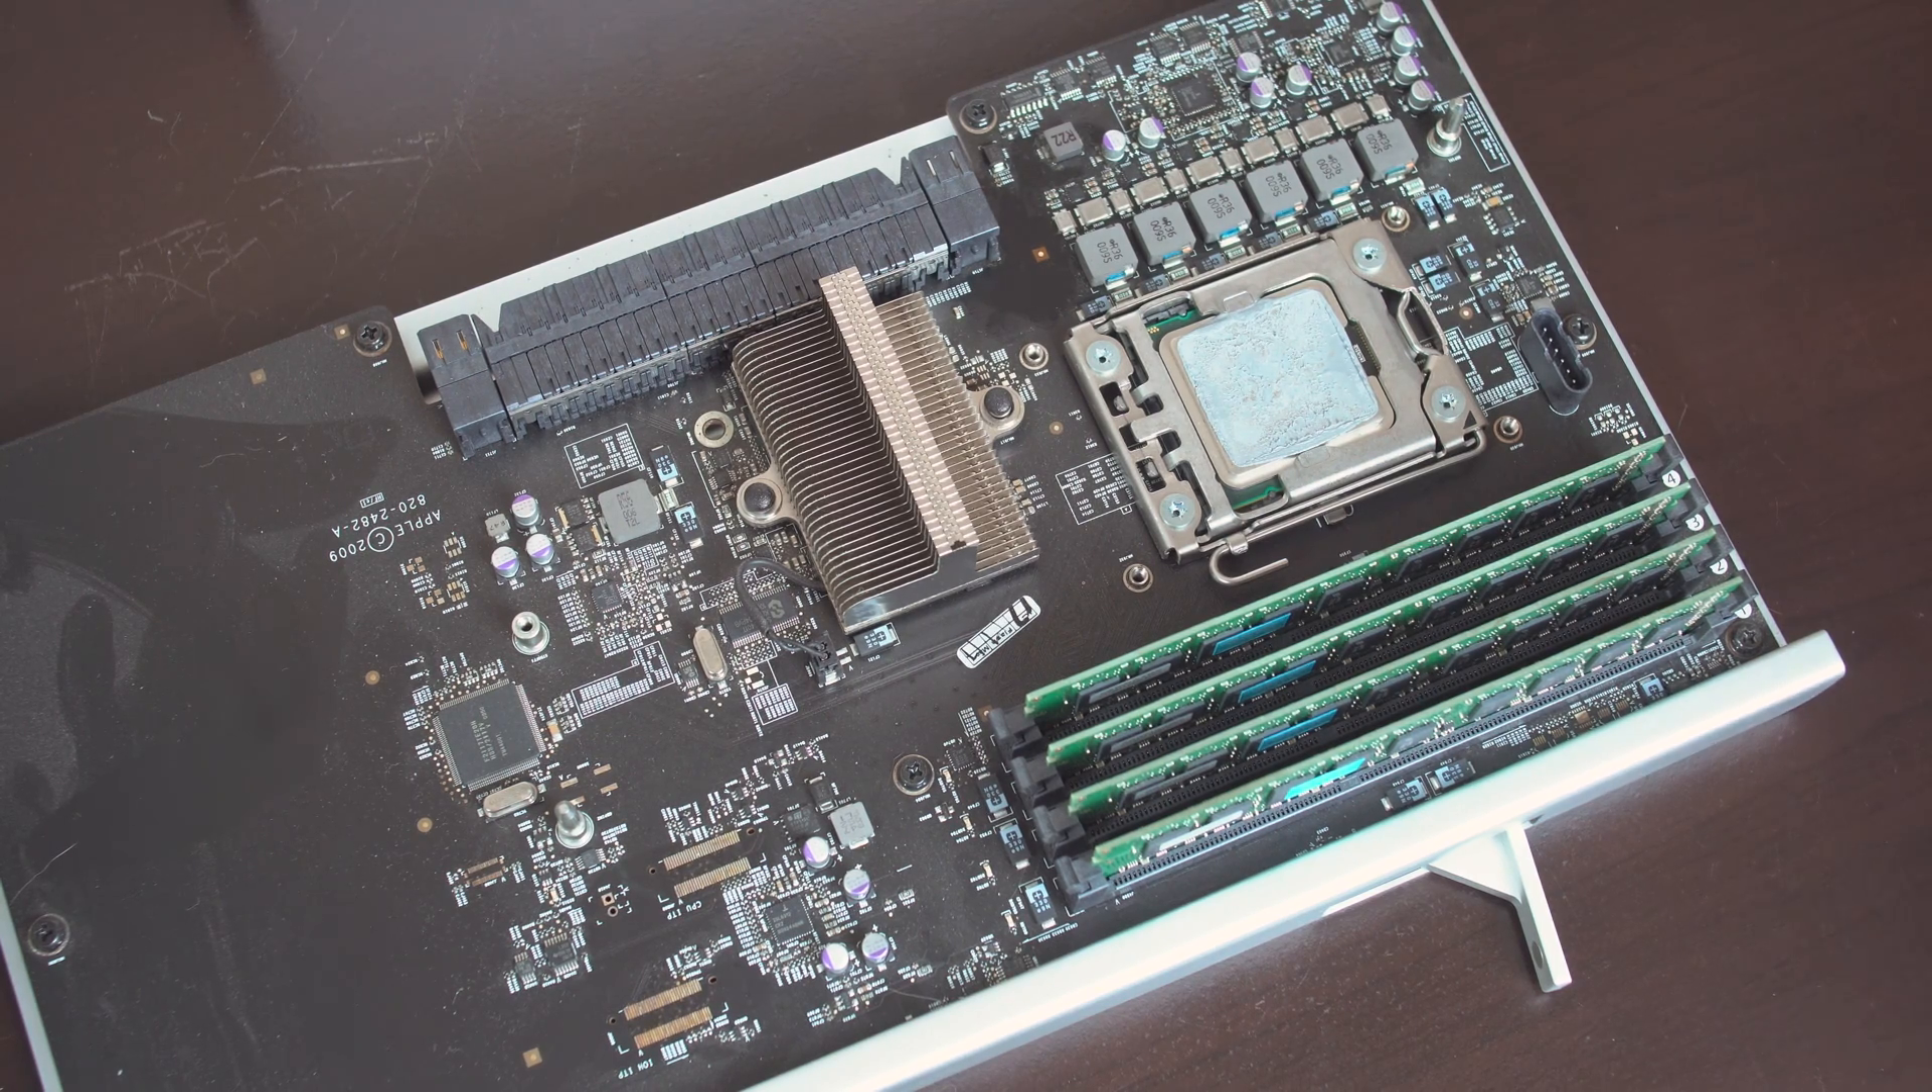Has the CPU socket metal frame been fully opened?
No.